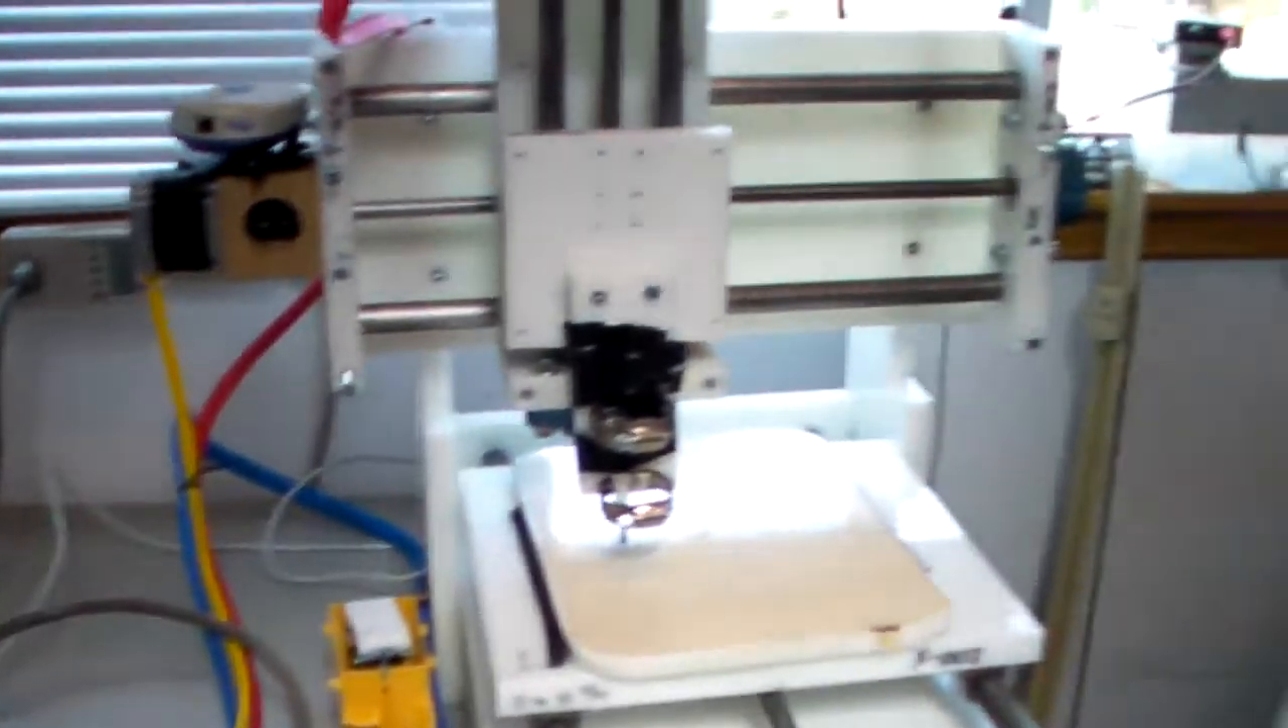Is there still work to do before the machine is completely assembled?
No.